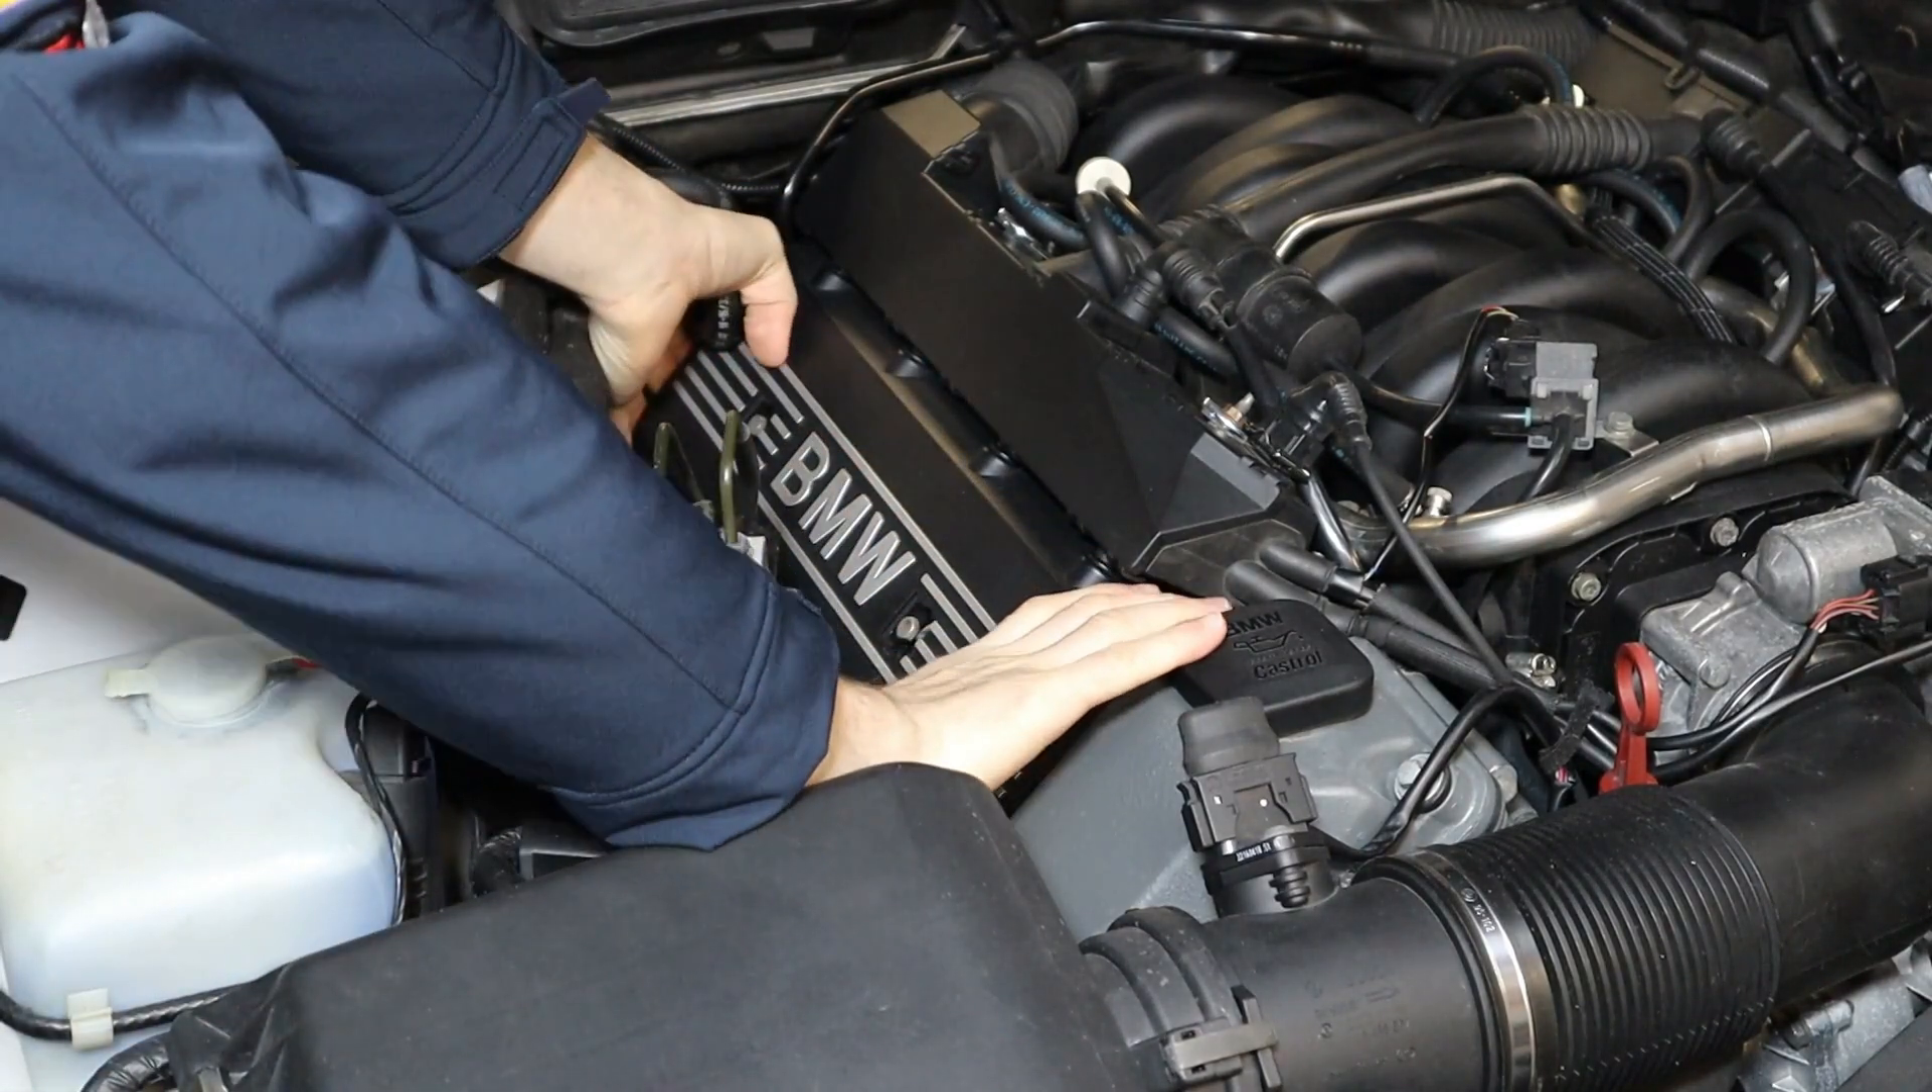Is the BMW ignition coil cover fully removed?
No.